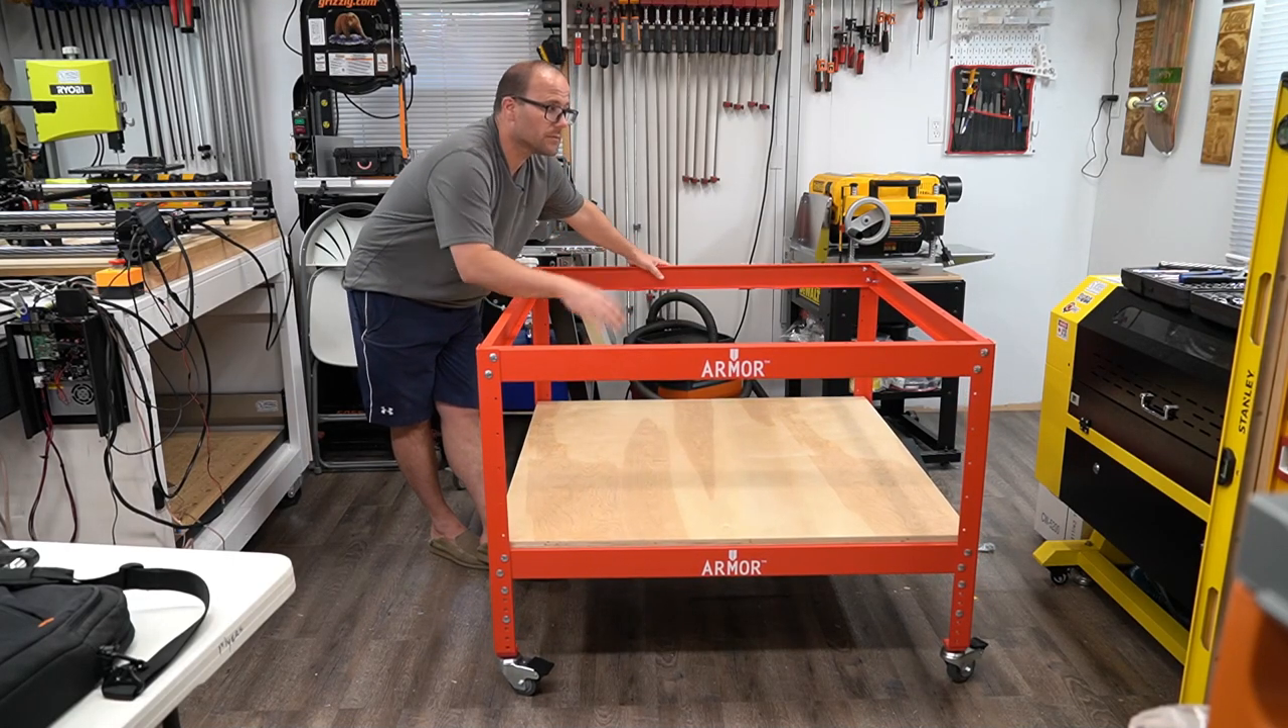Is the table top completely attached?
No.